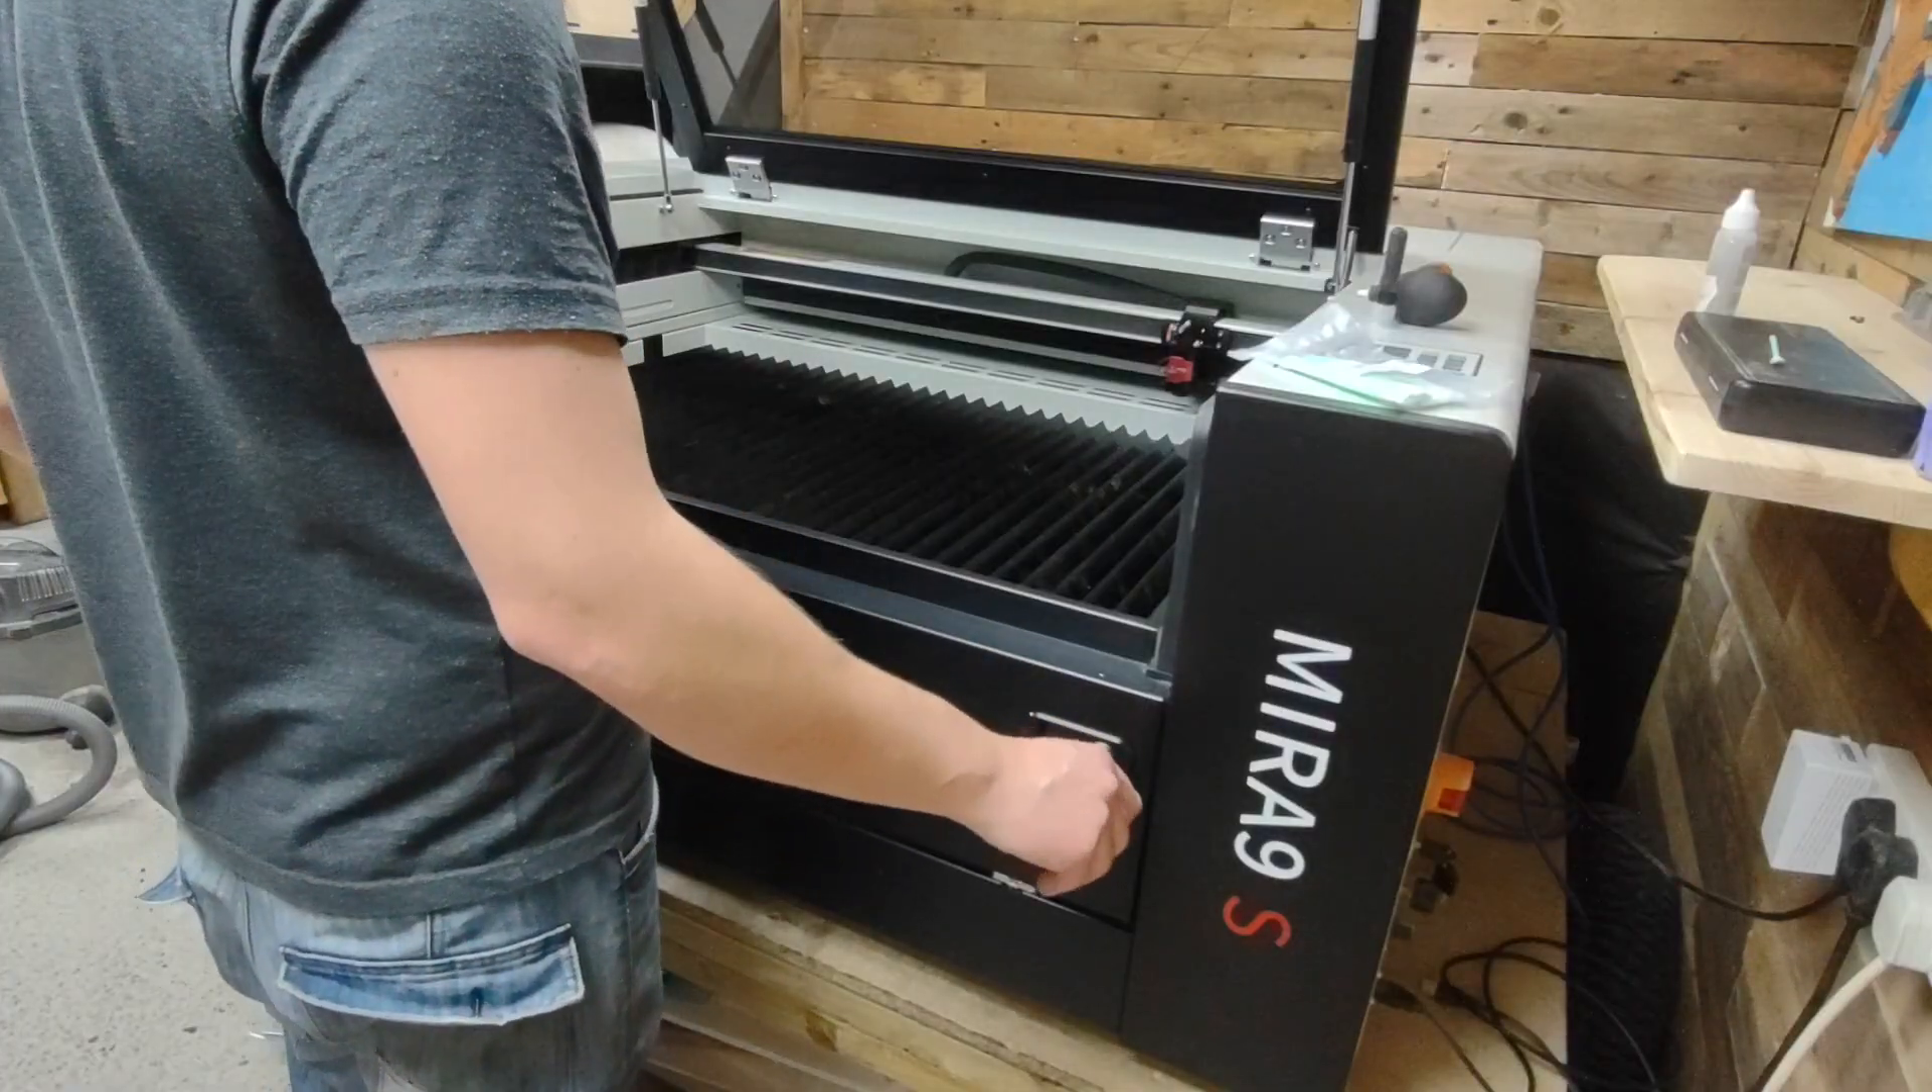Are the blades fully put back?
Yes.